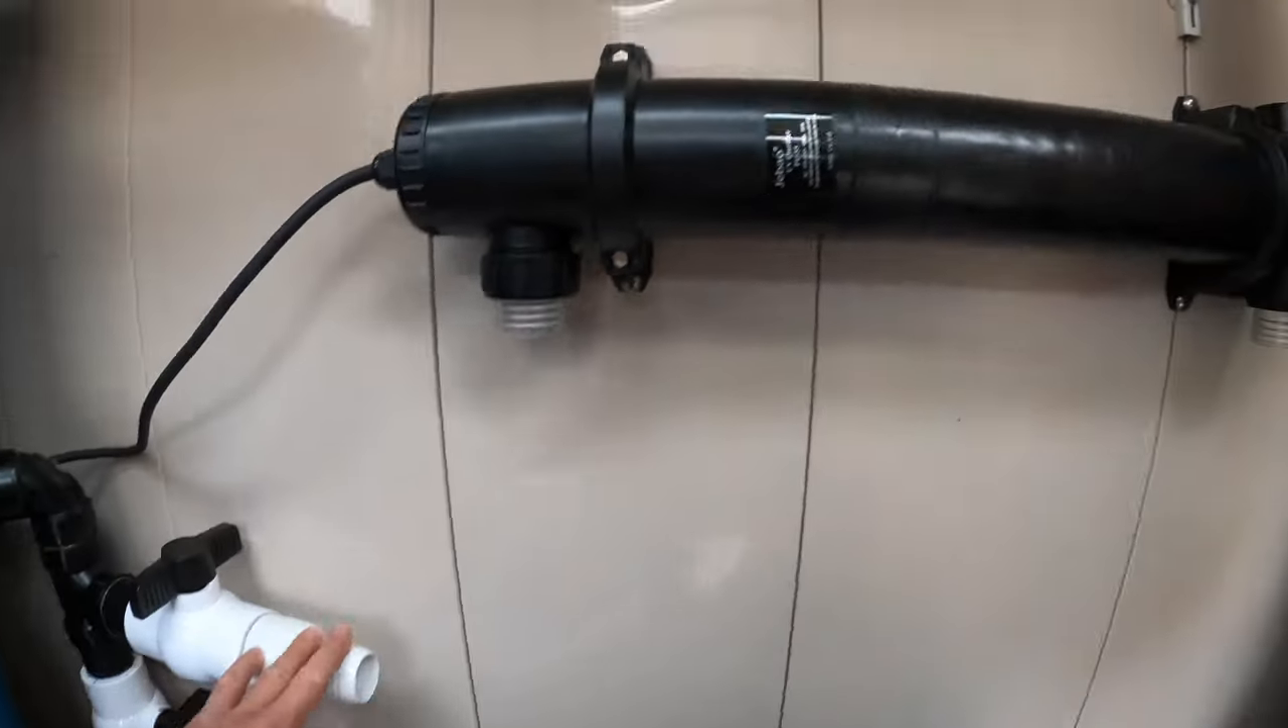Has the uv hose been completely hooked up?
No.